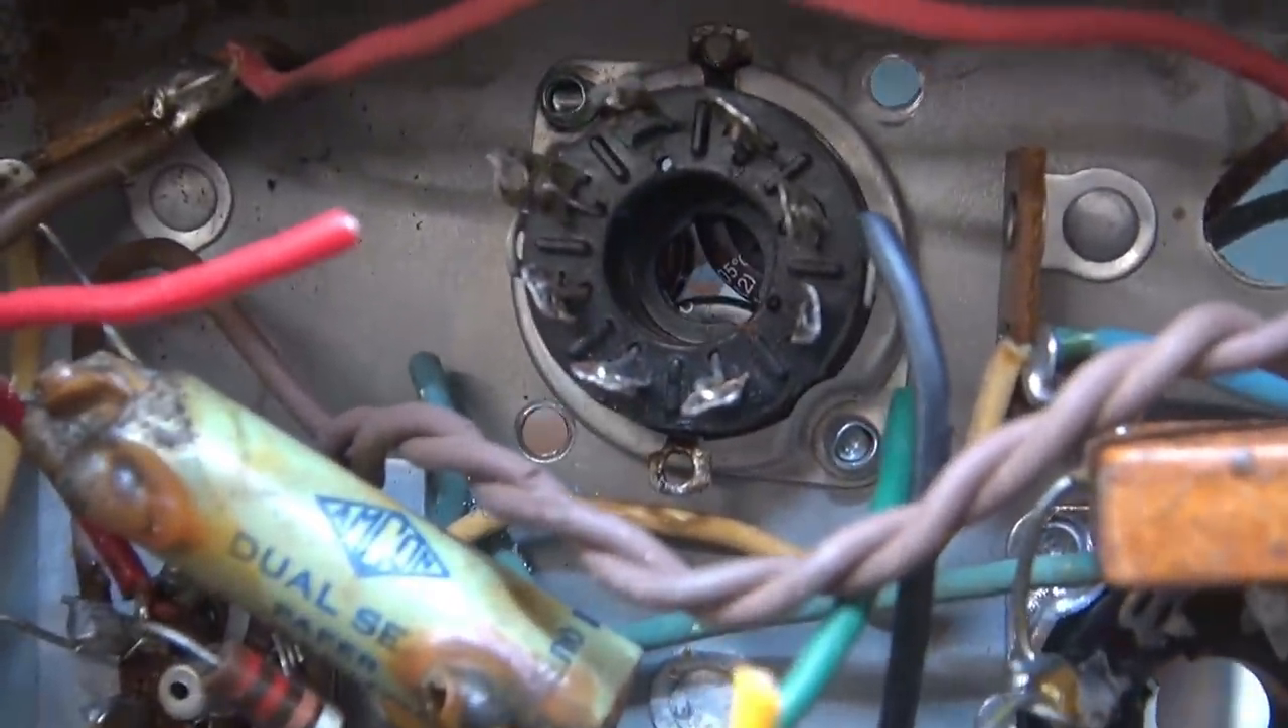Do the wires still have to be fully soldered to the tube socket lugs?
Yes.